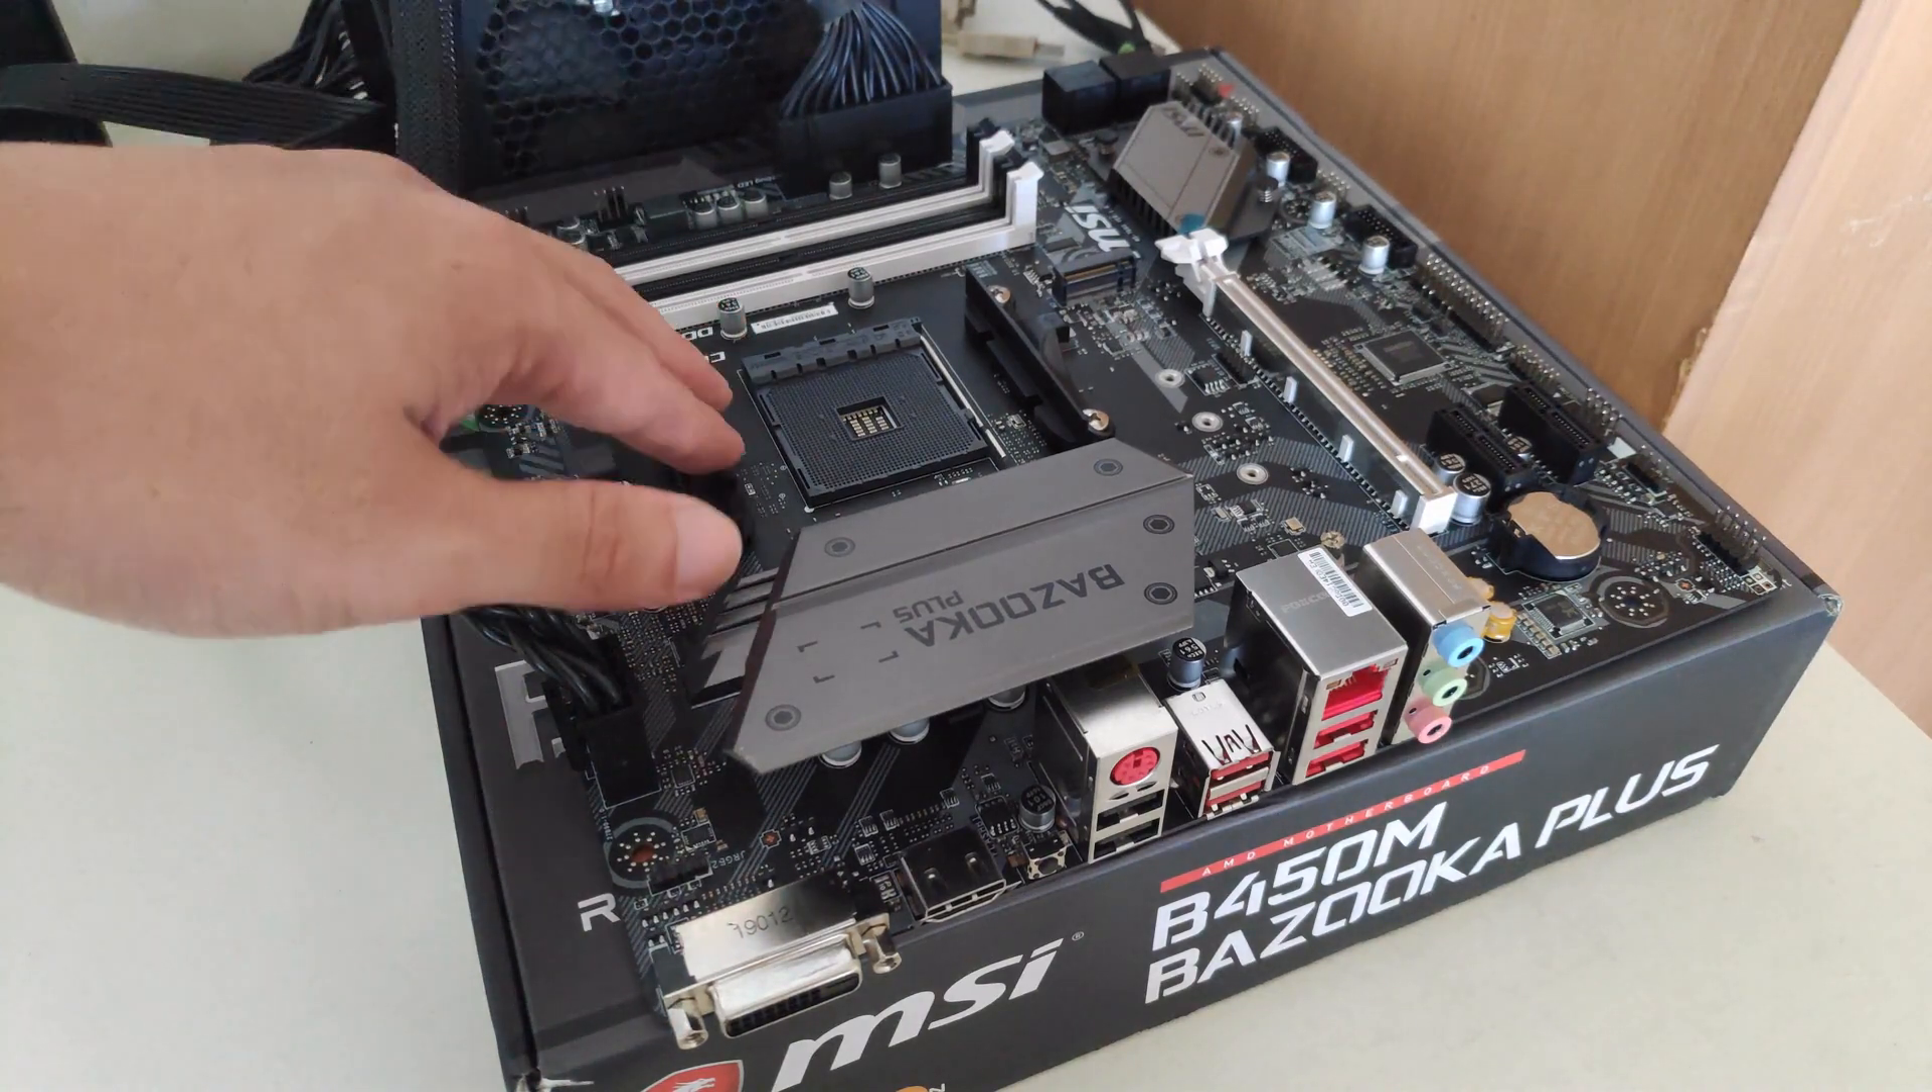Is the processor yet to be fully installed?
Yes.